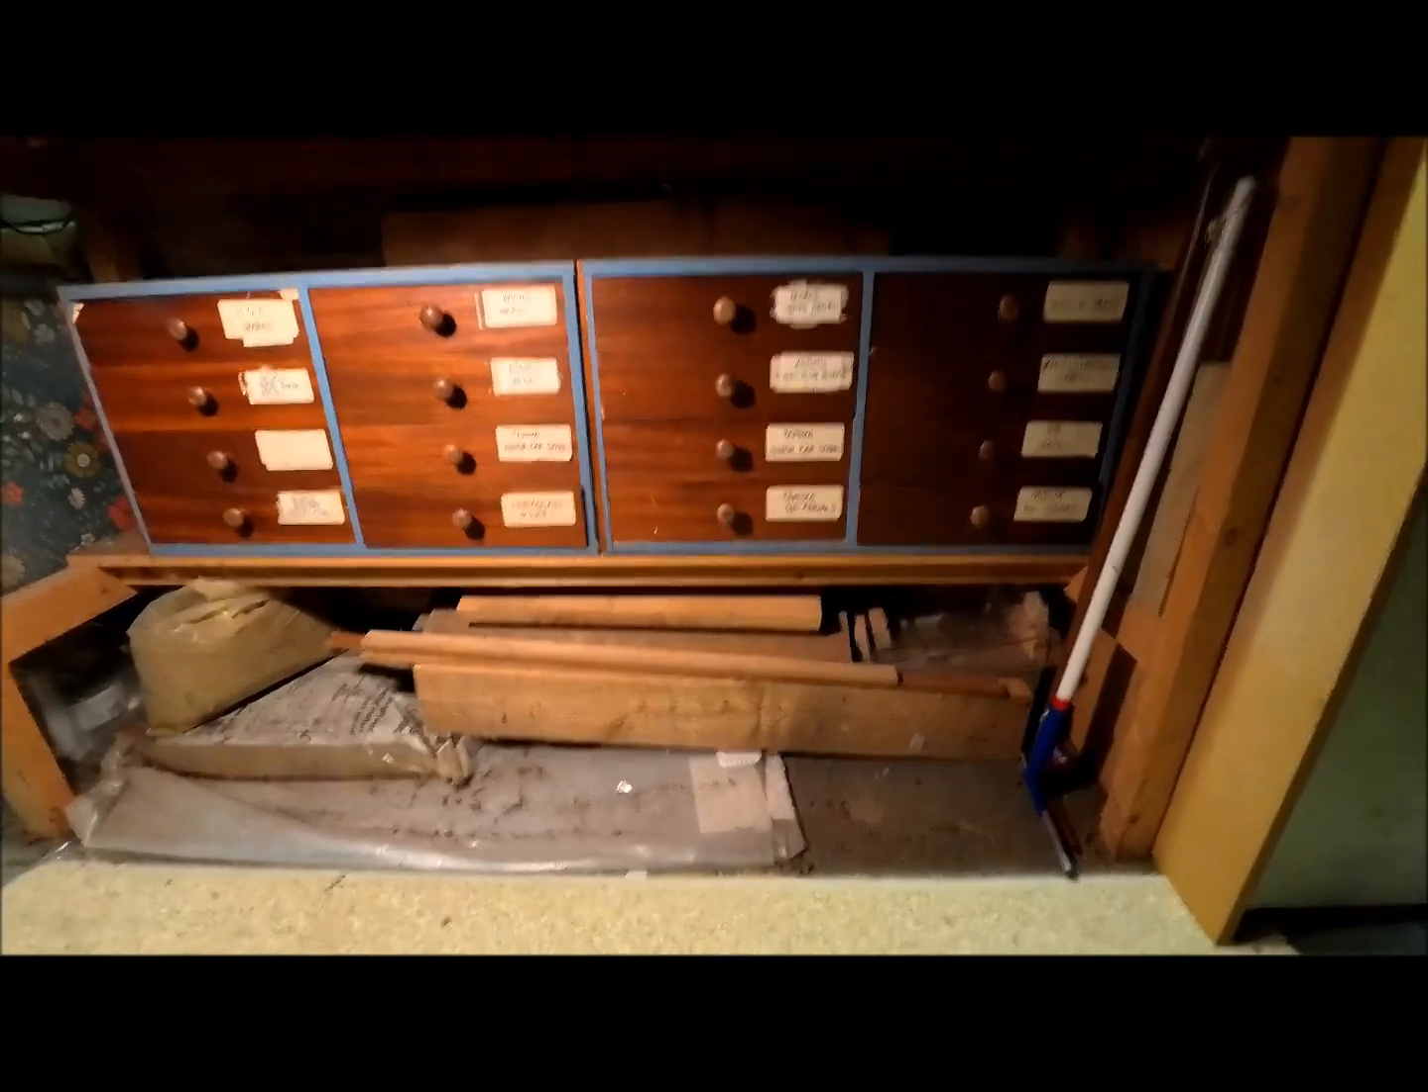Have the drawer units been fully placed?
Yes.